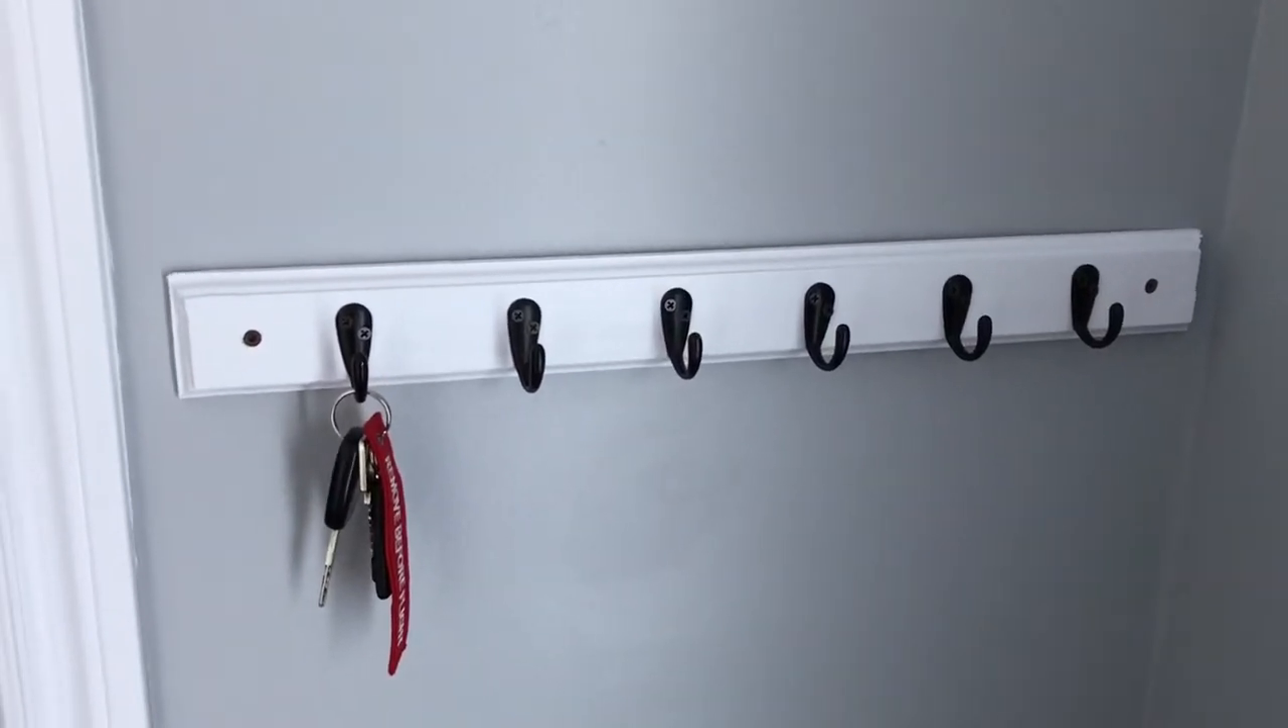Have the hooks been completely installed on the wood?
Yes.